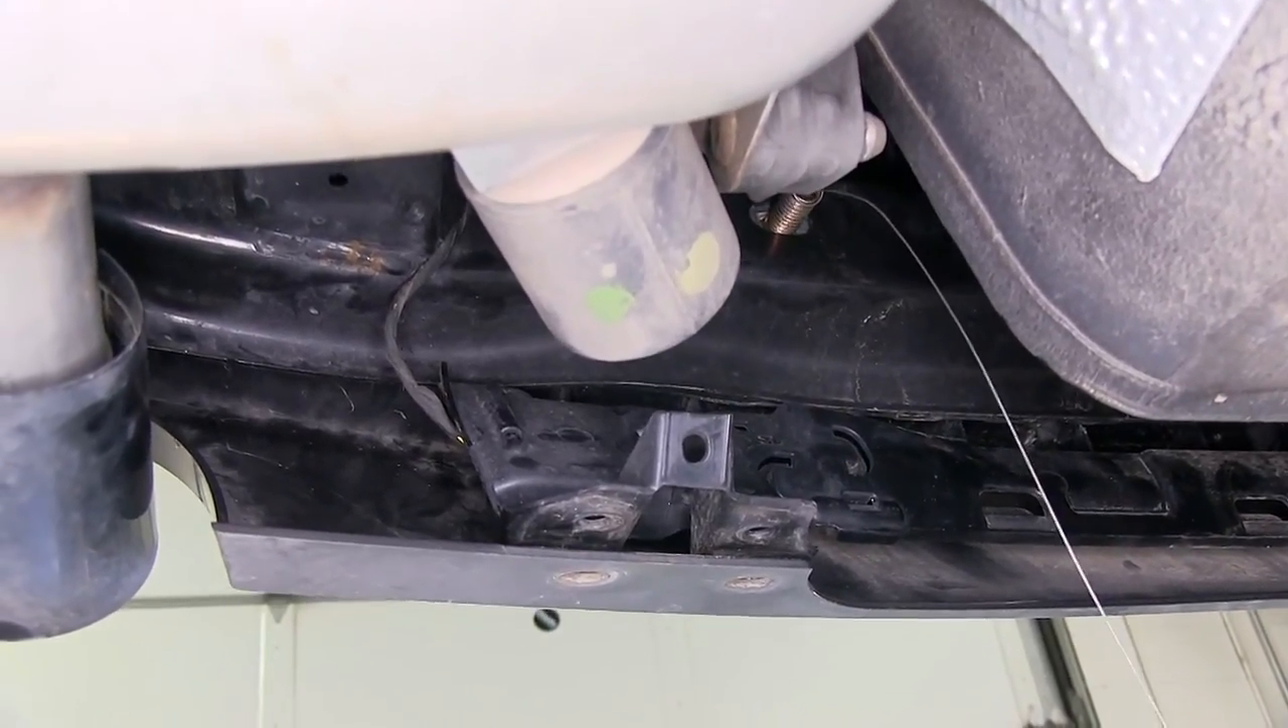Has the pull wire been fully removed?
No.